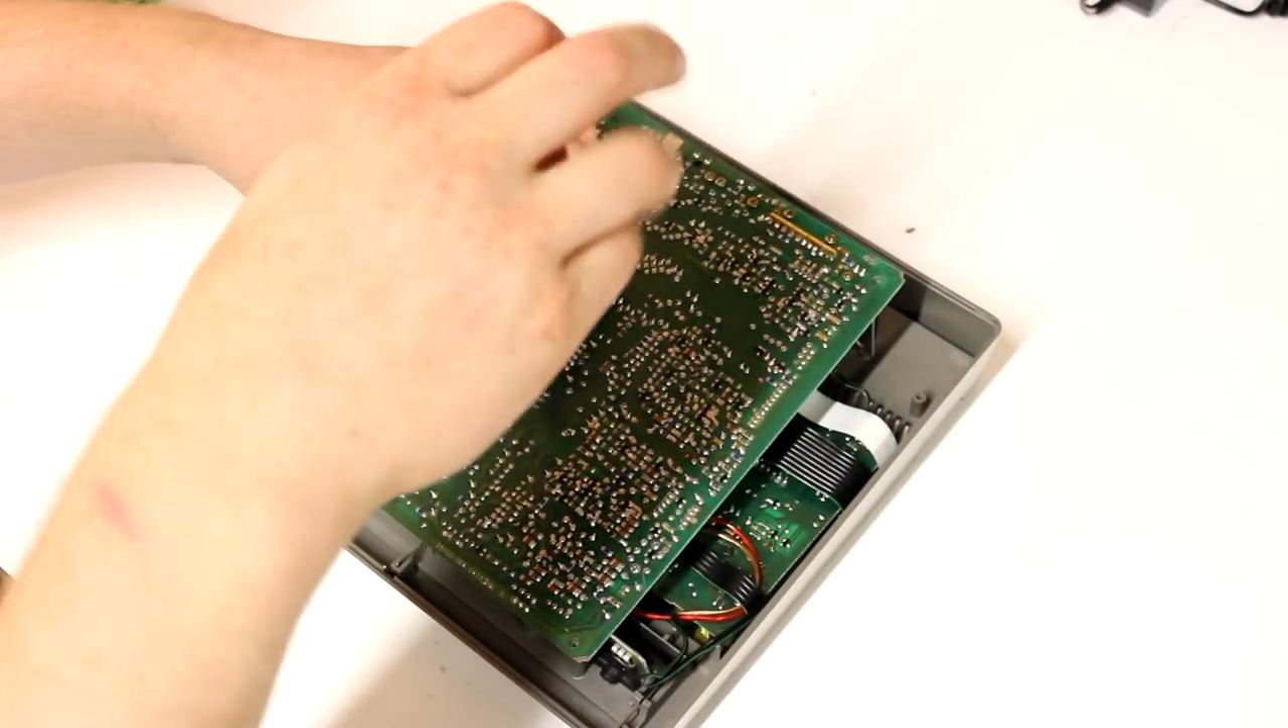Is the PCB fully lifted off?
No.